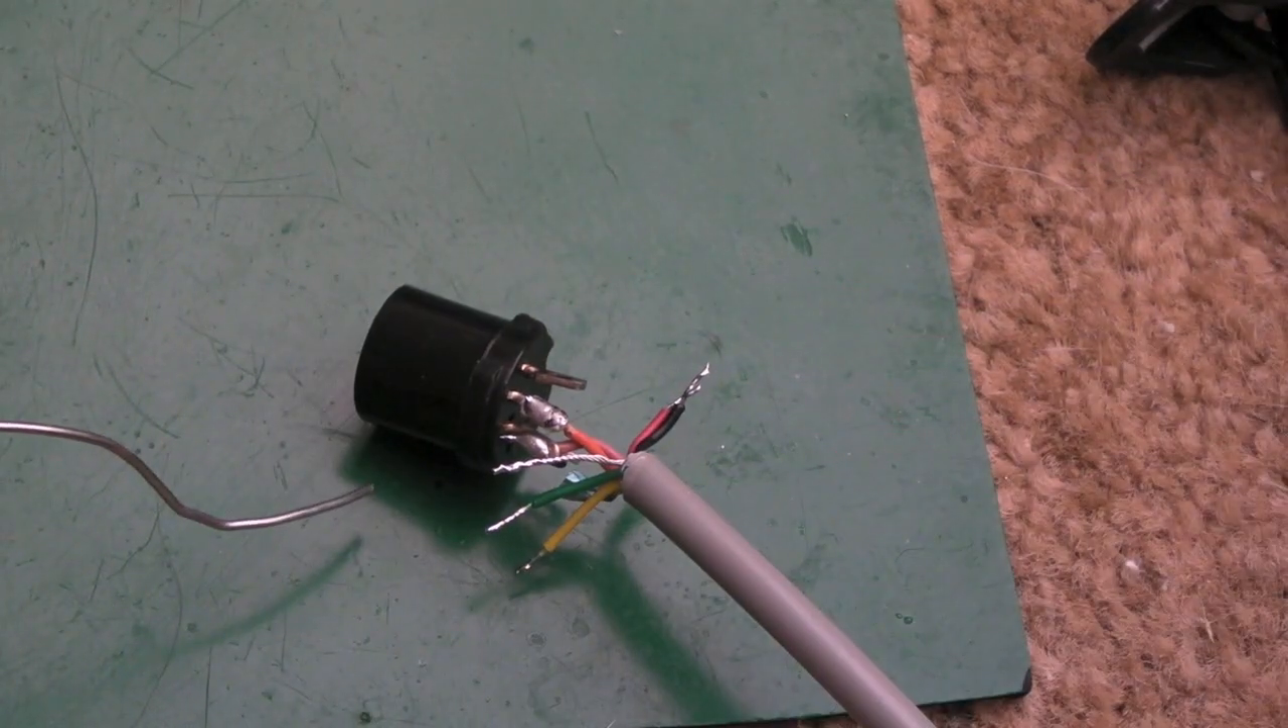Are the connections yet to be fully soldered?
Yes.